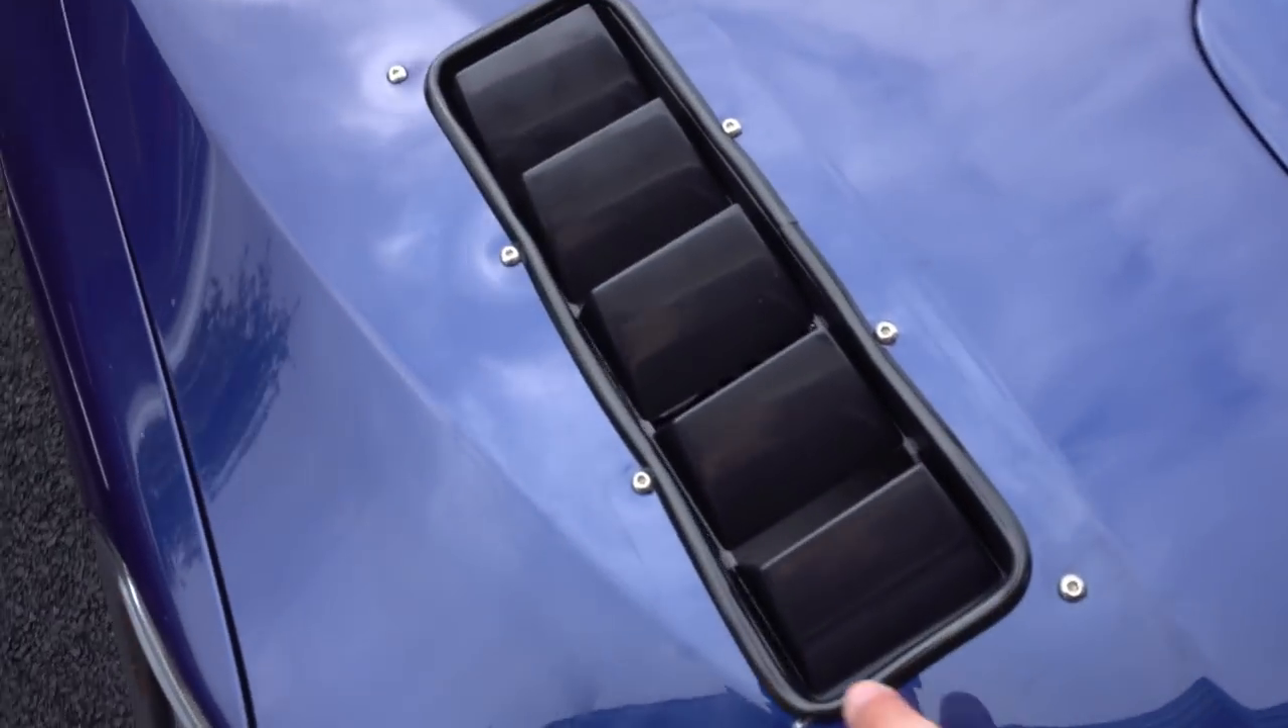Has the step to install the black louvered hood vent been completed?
Yes.